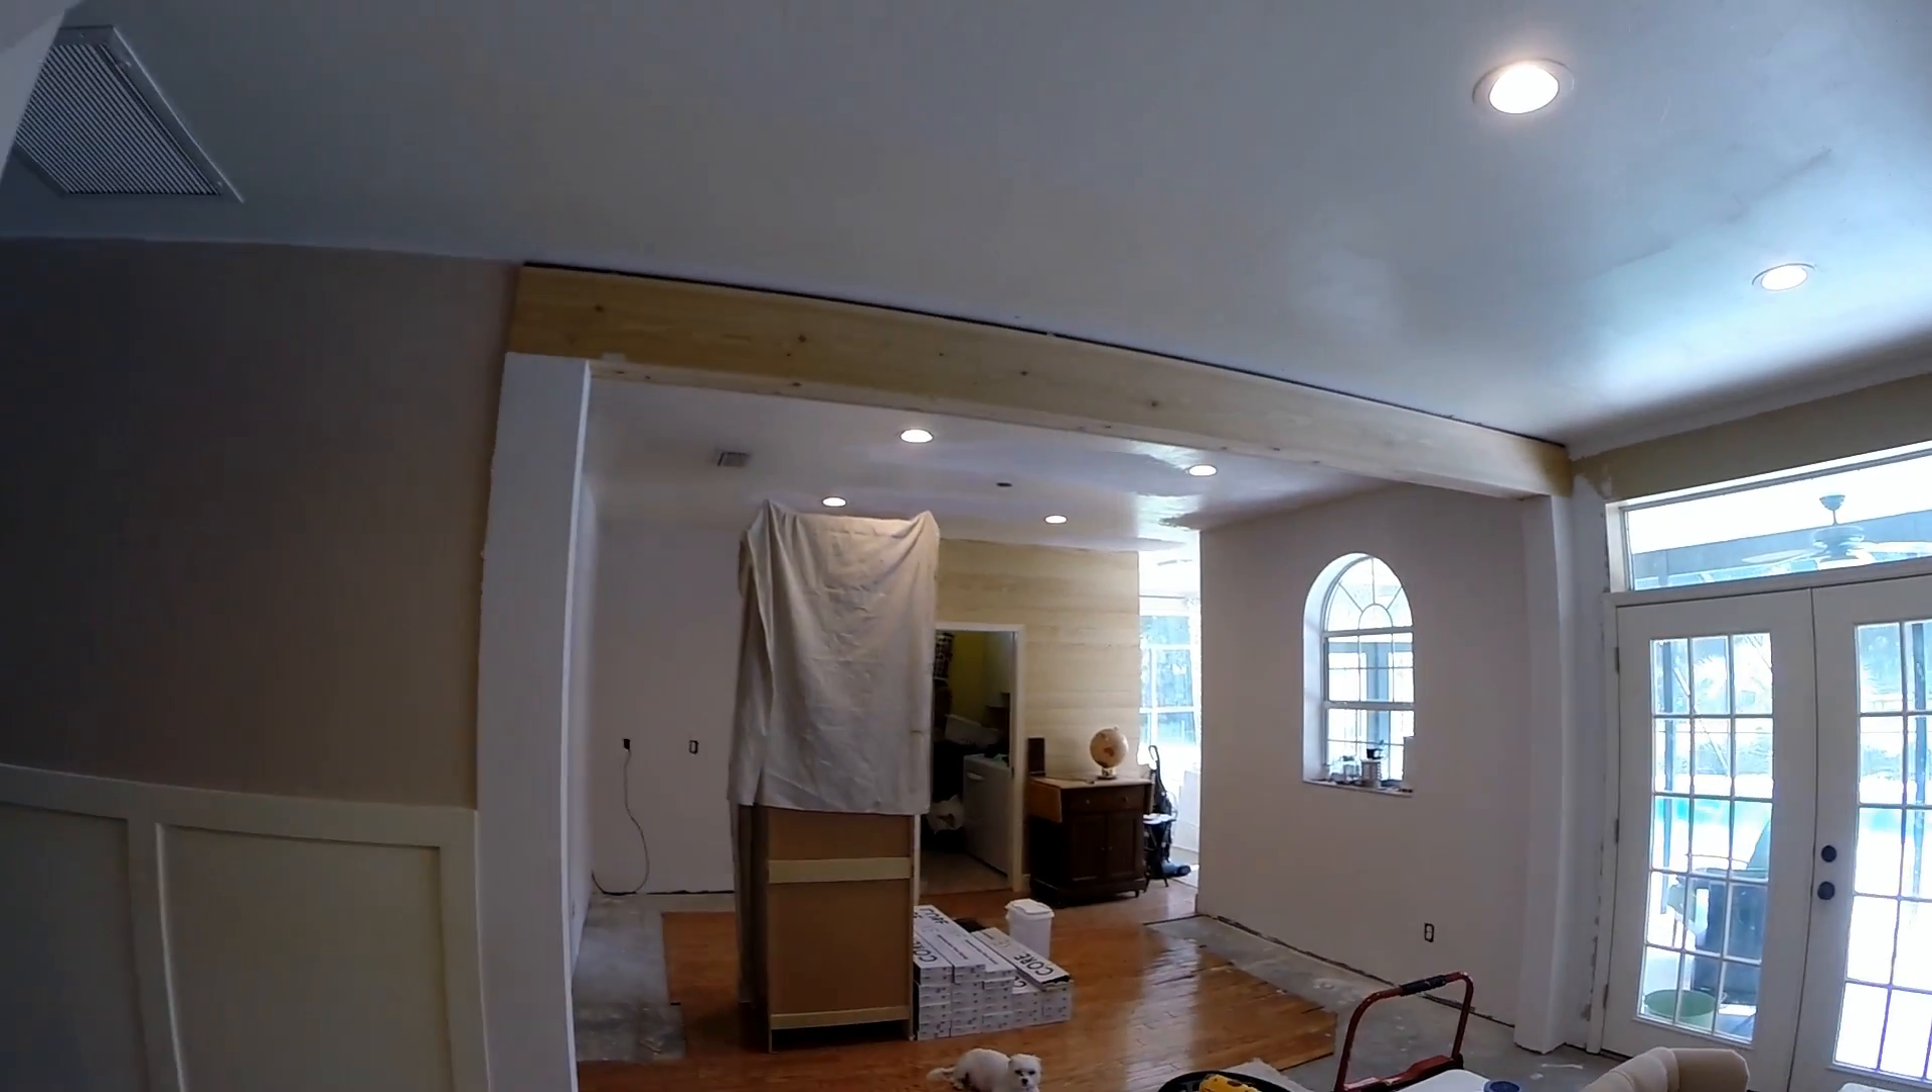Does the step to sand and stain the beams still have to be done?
Yes.